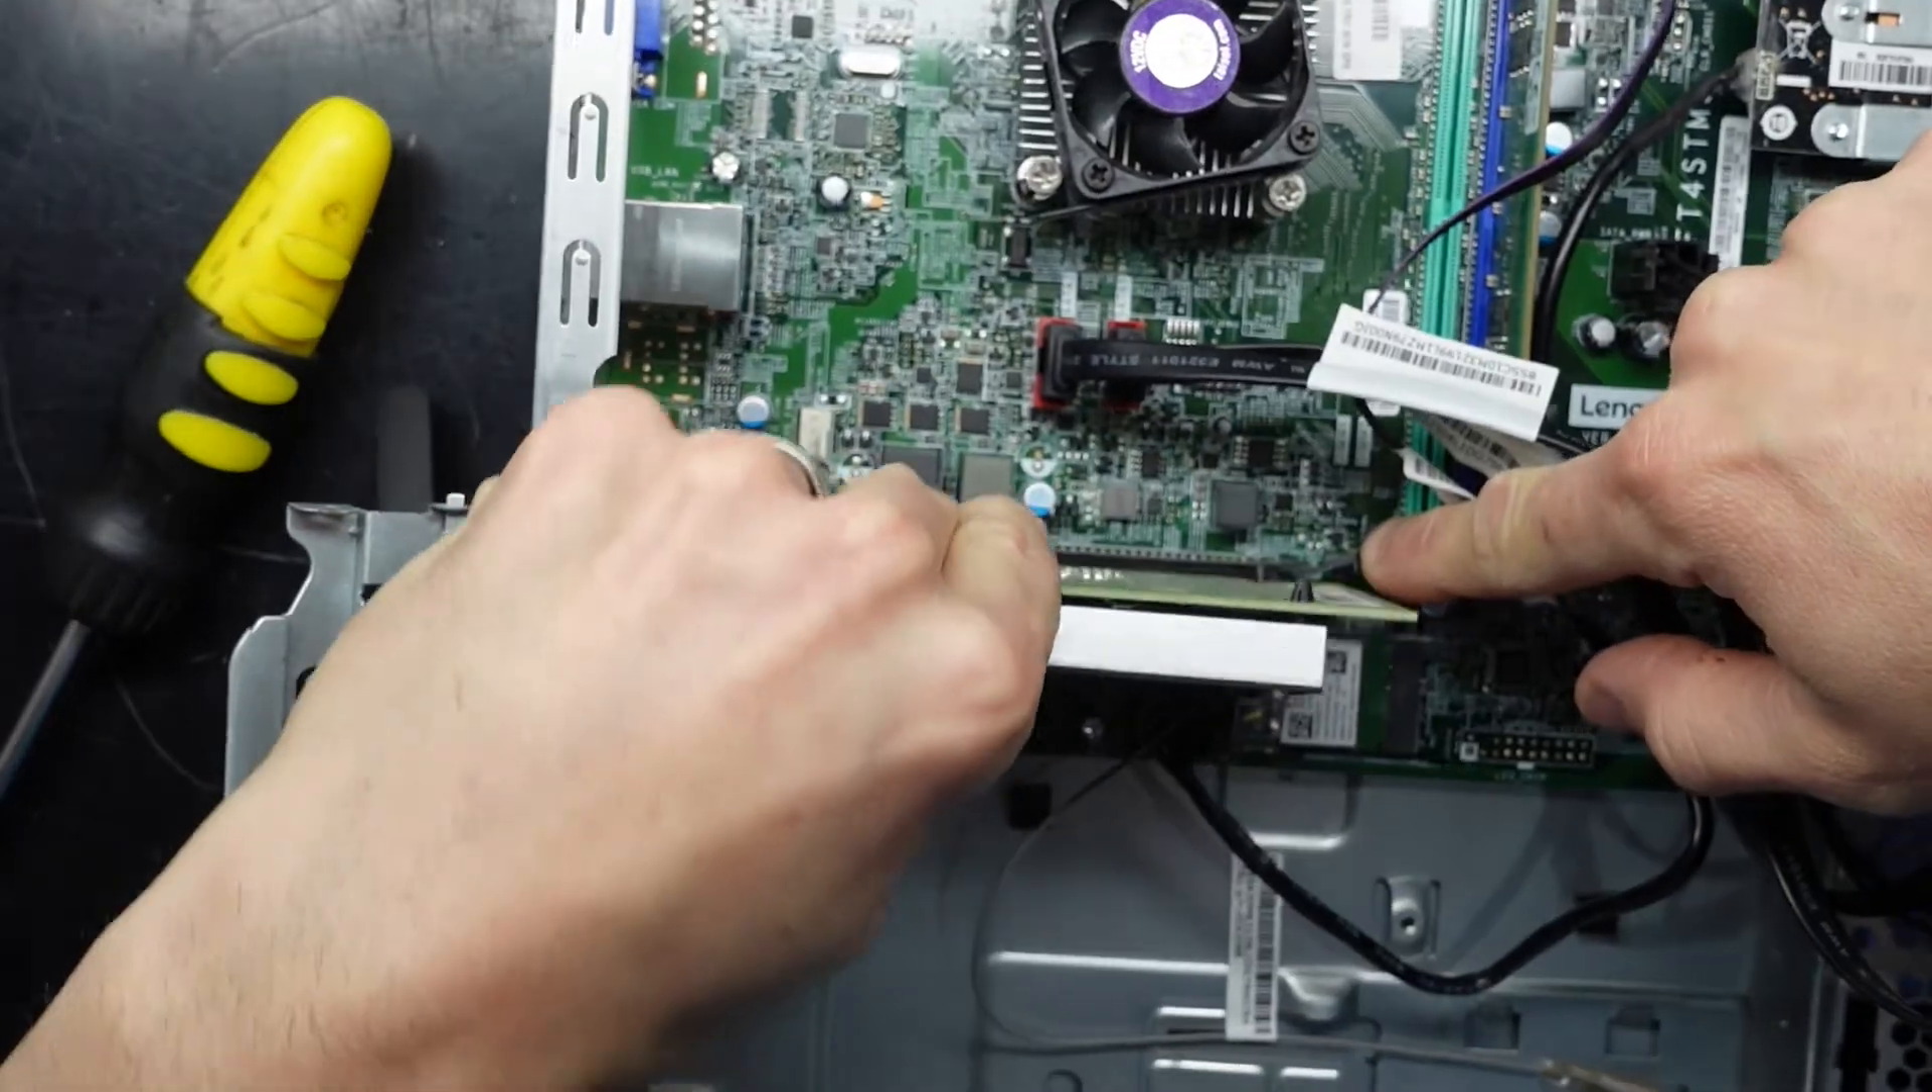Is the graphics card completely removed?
No.